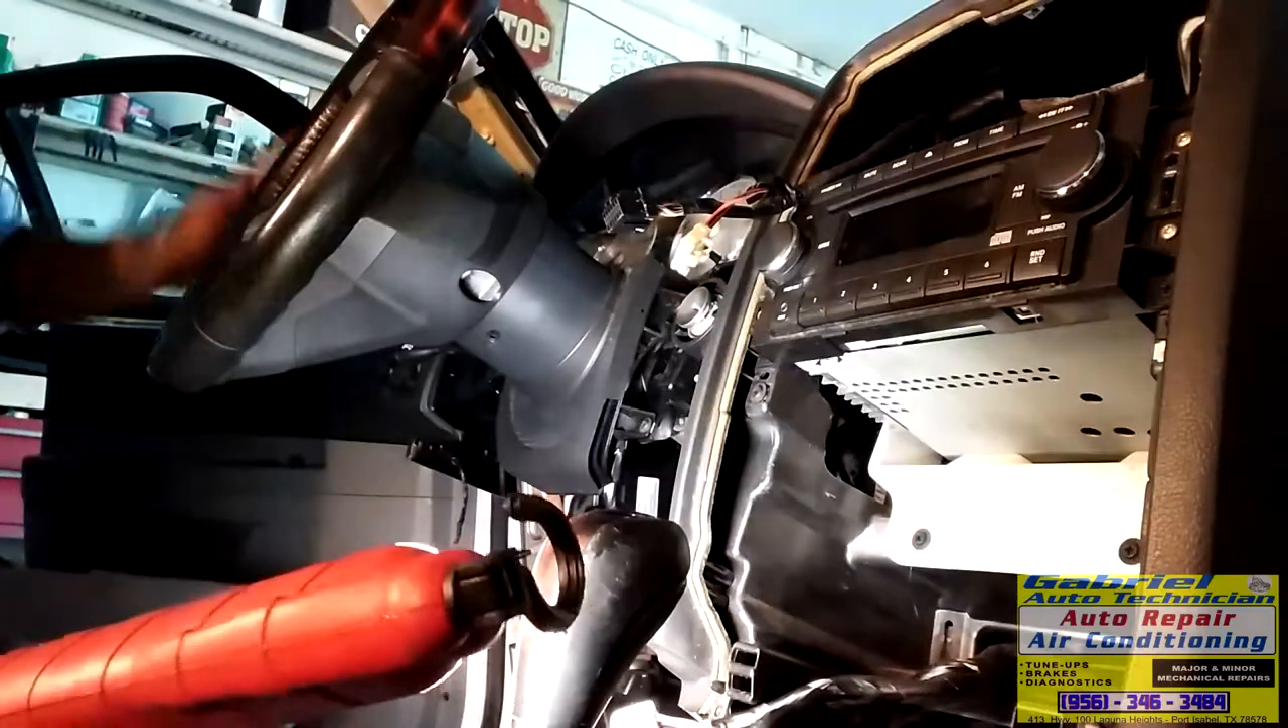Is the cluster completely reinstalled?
No.